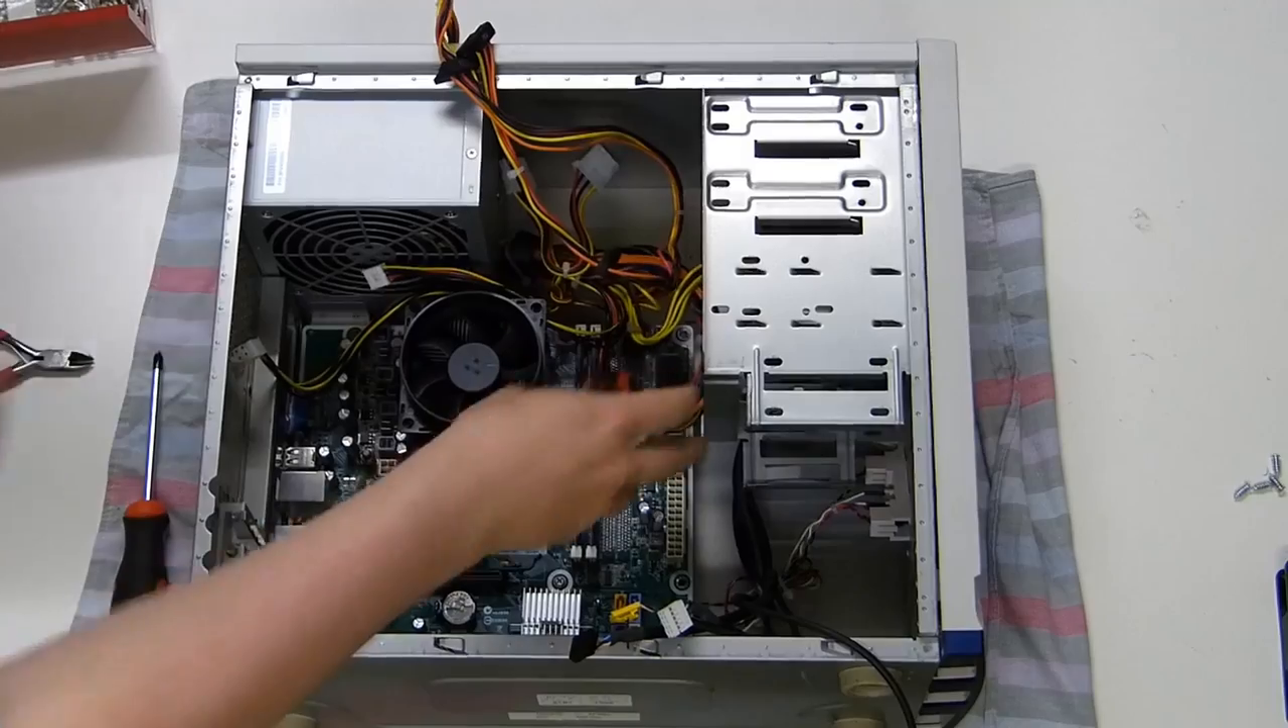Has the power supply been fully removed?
No.